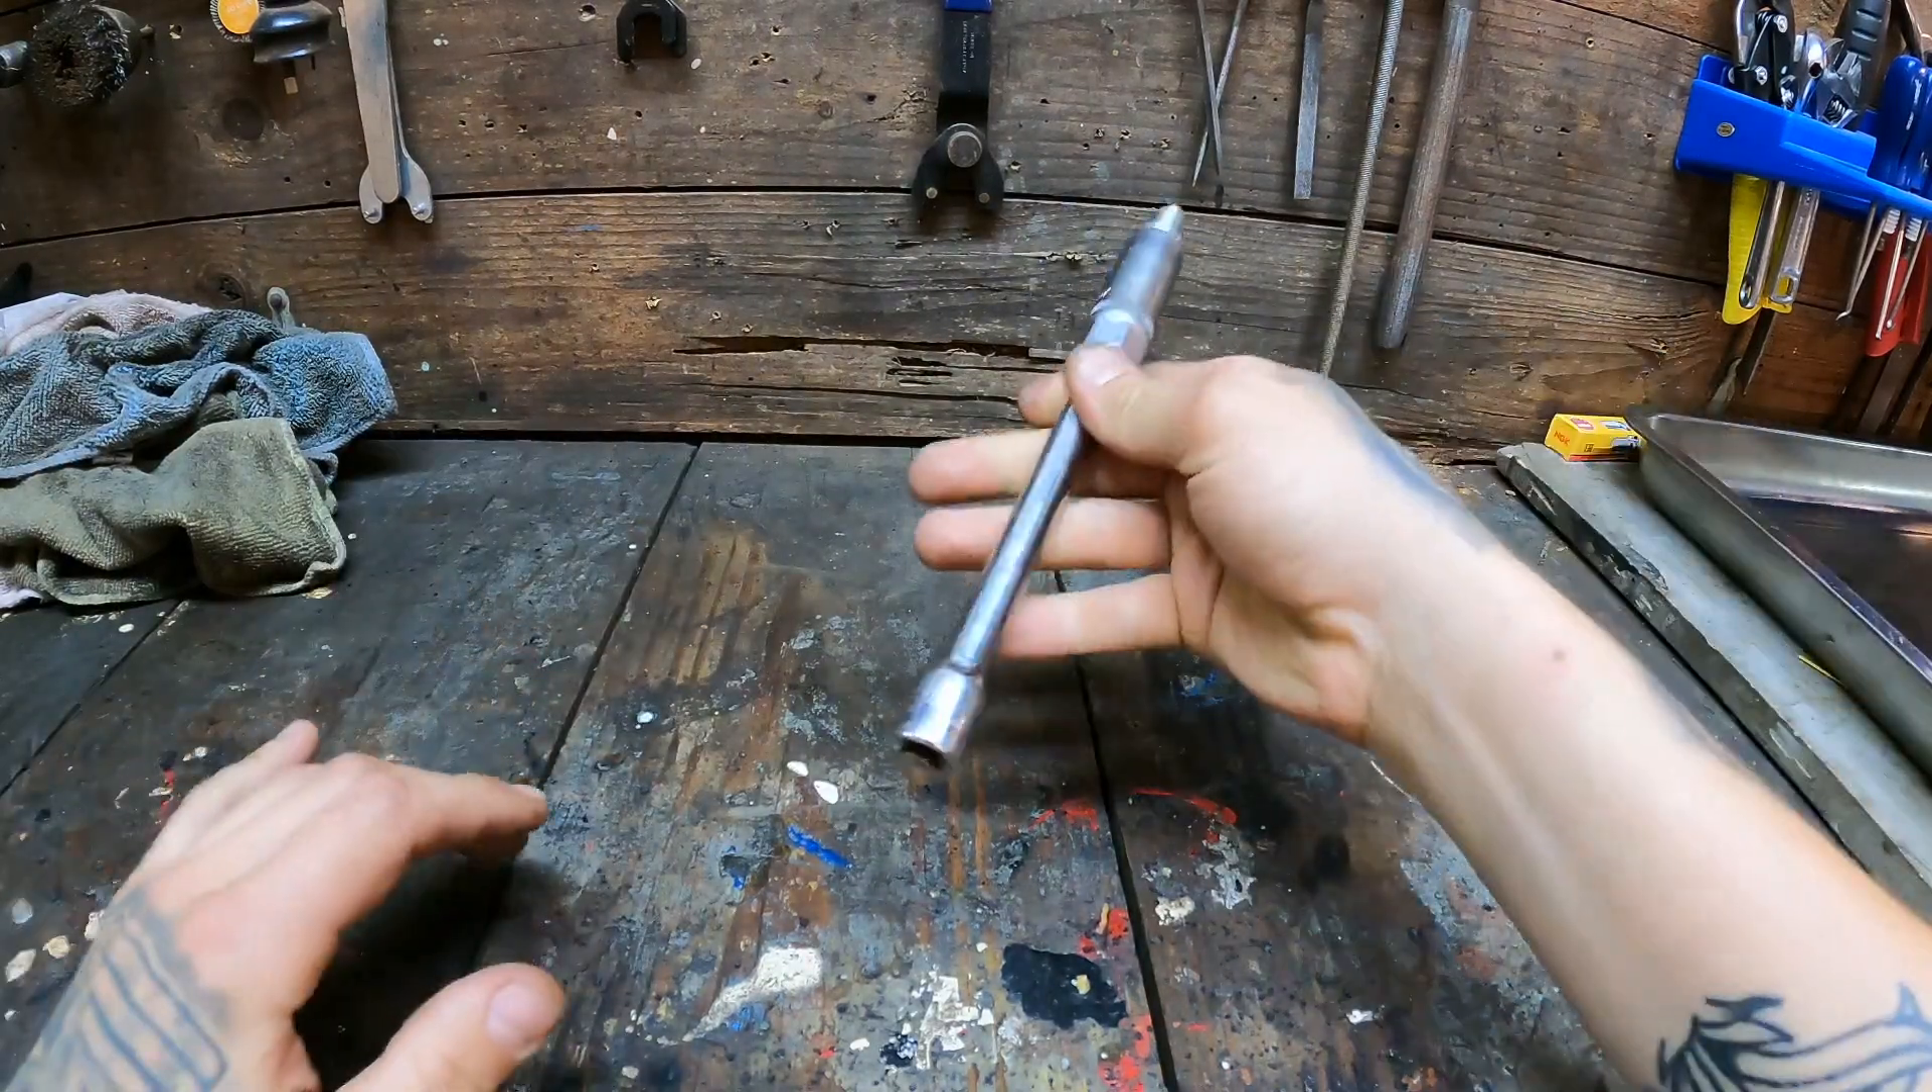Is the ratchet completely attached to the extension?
No.